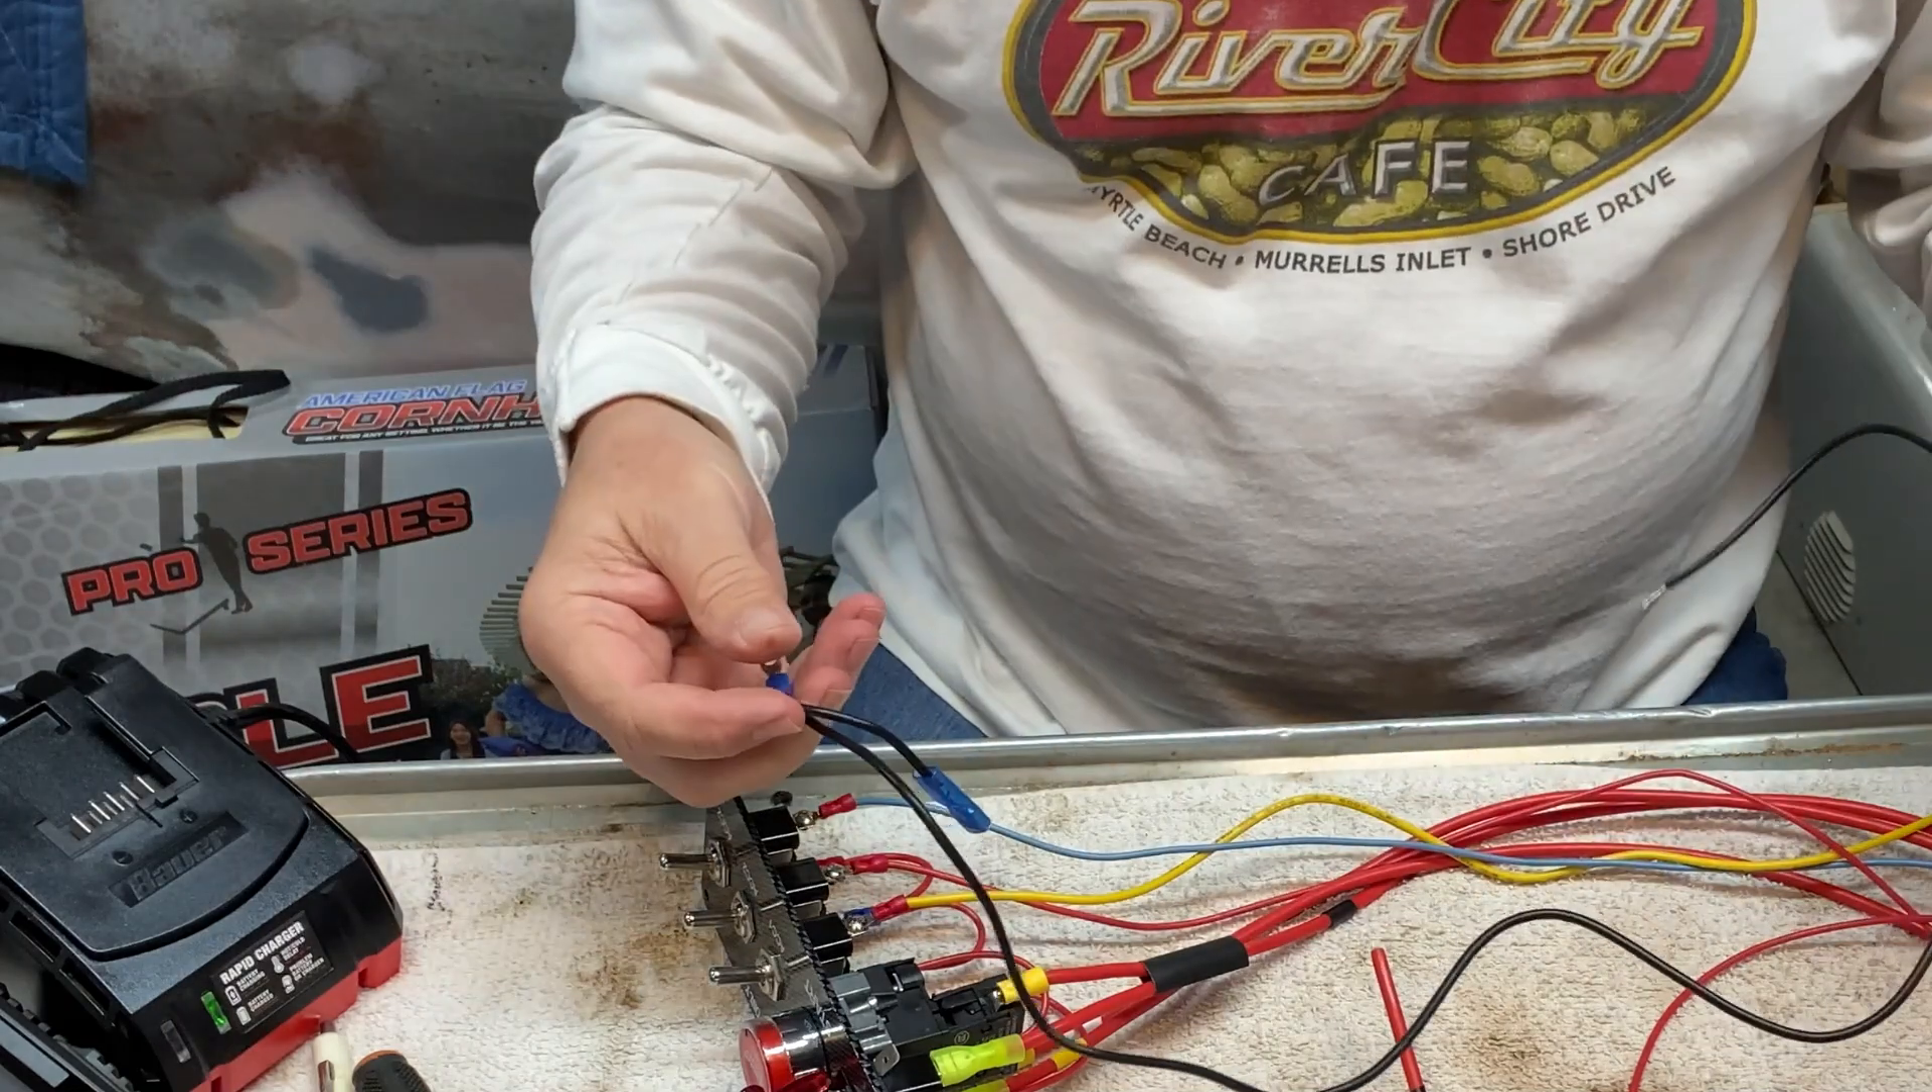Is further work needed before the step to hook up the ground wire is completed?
Yes.